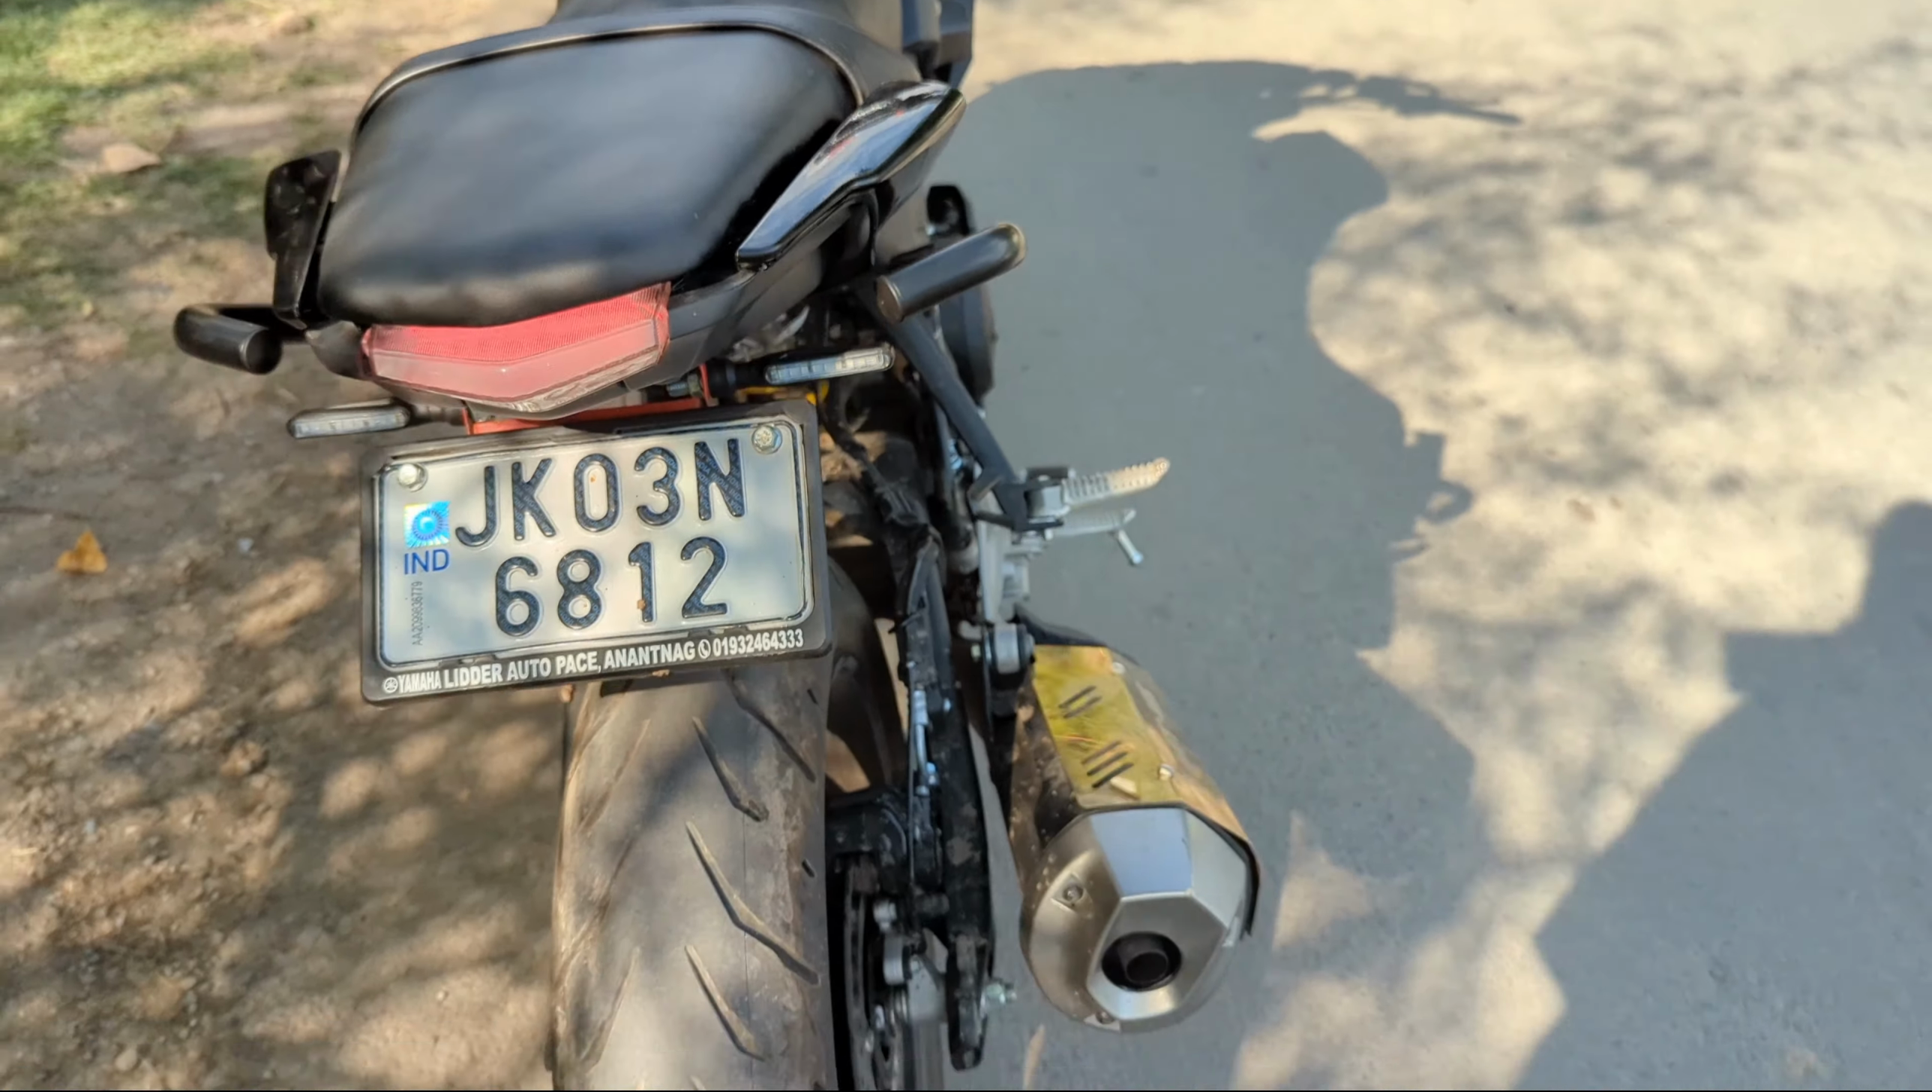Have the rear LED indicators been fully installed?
Yes.